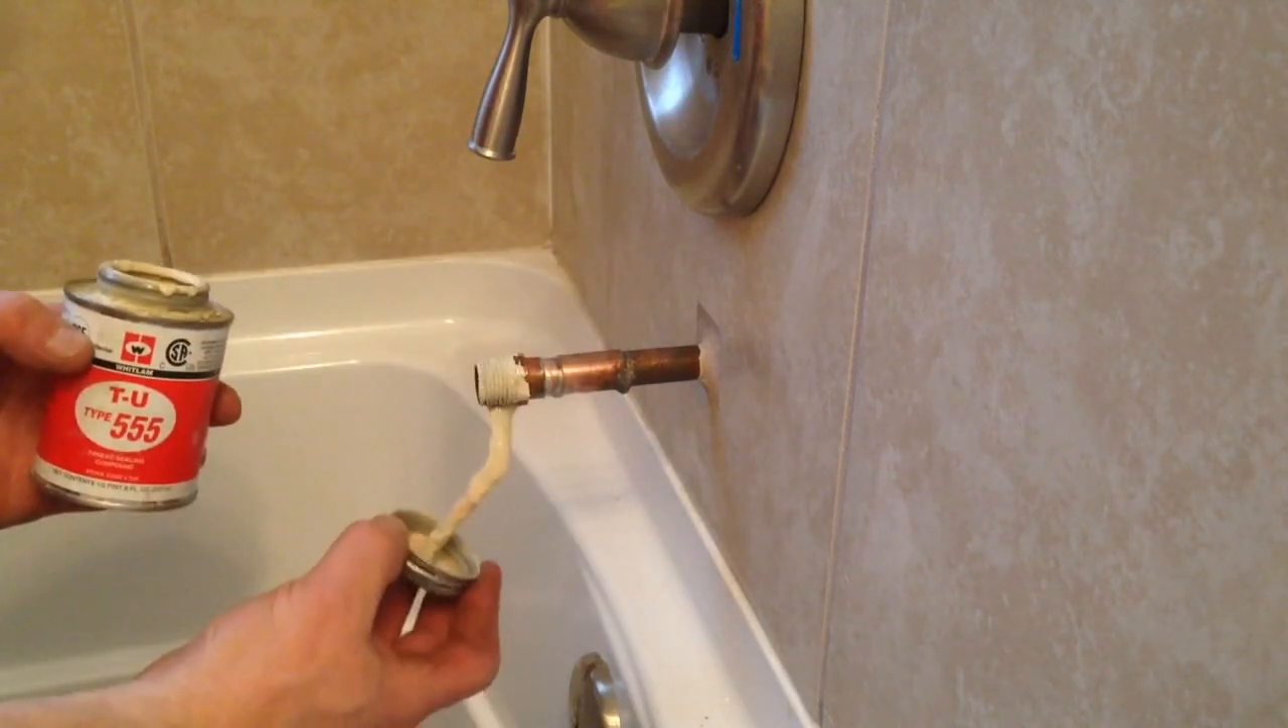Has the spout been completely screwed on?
No.